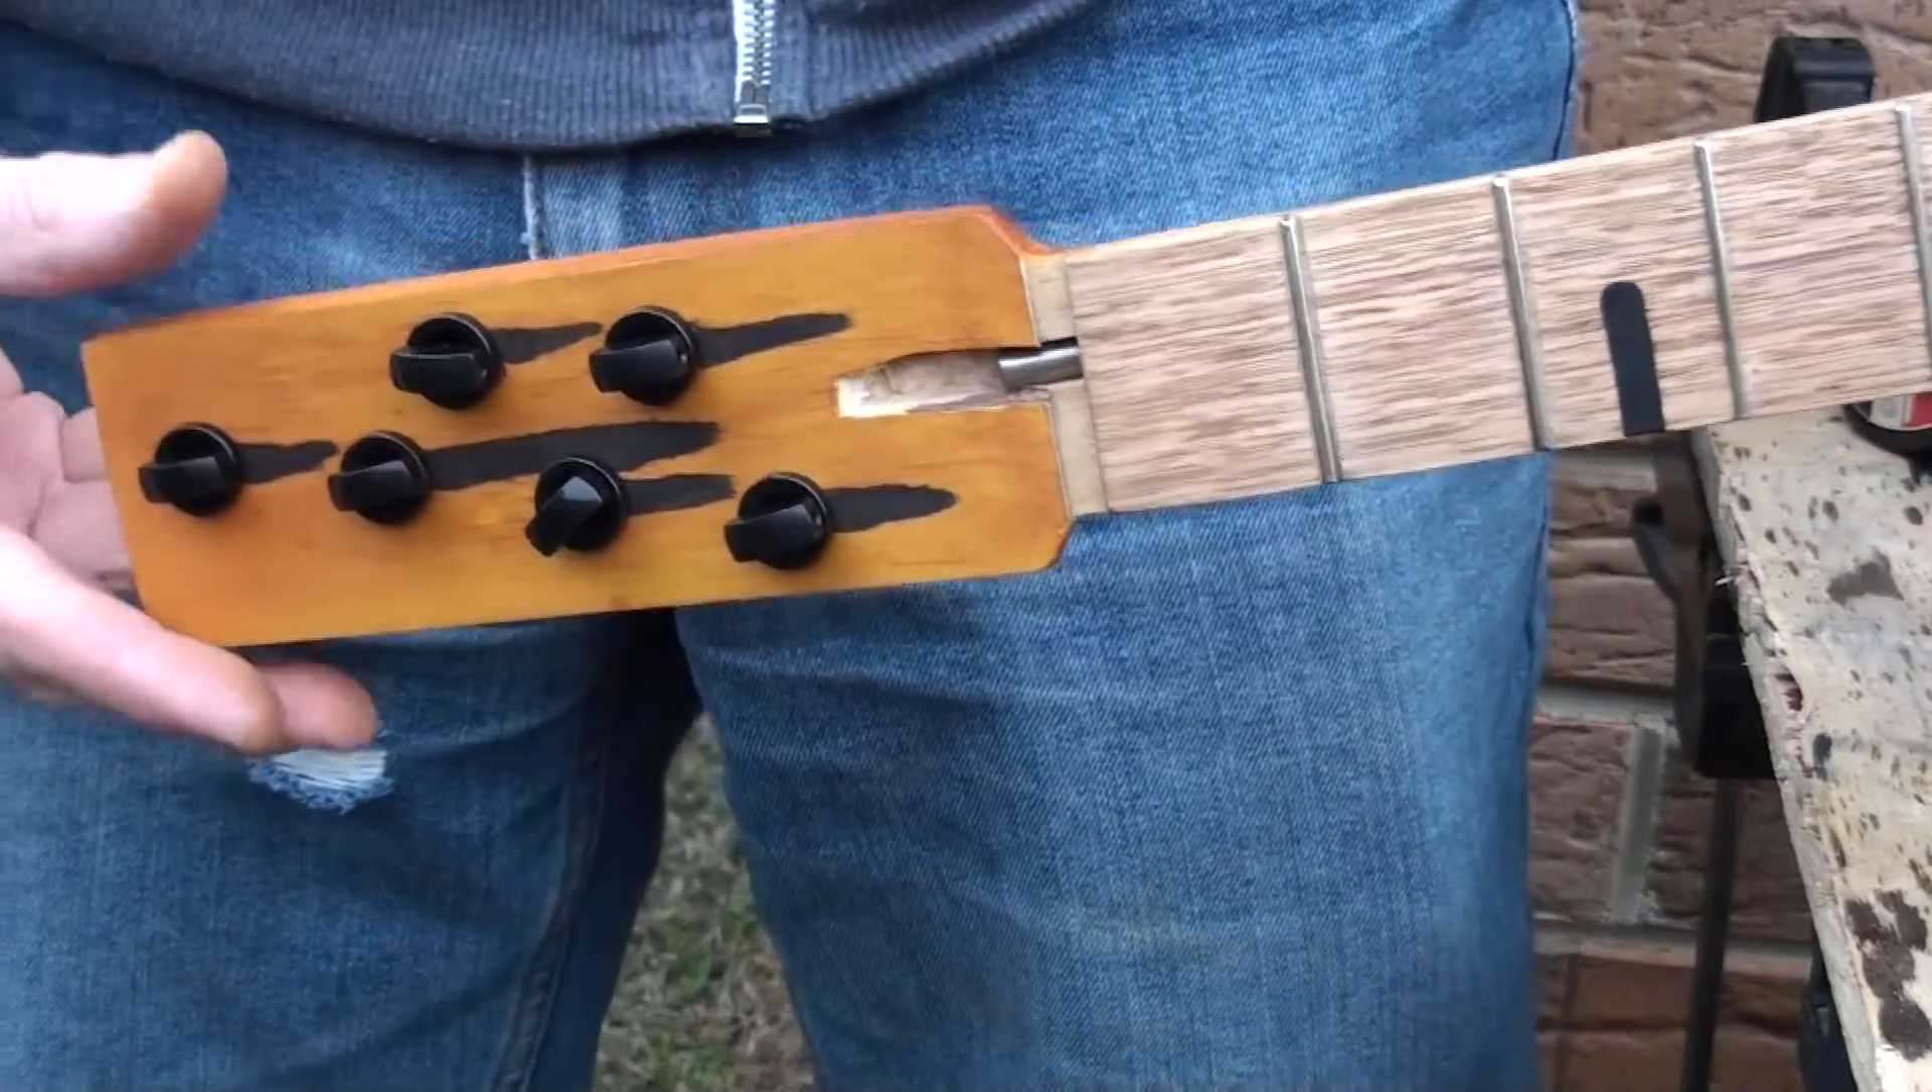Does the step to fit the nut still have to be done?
Yes.